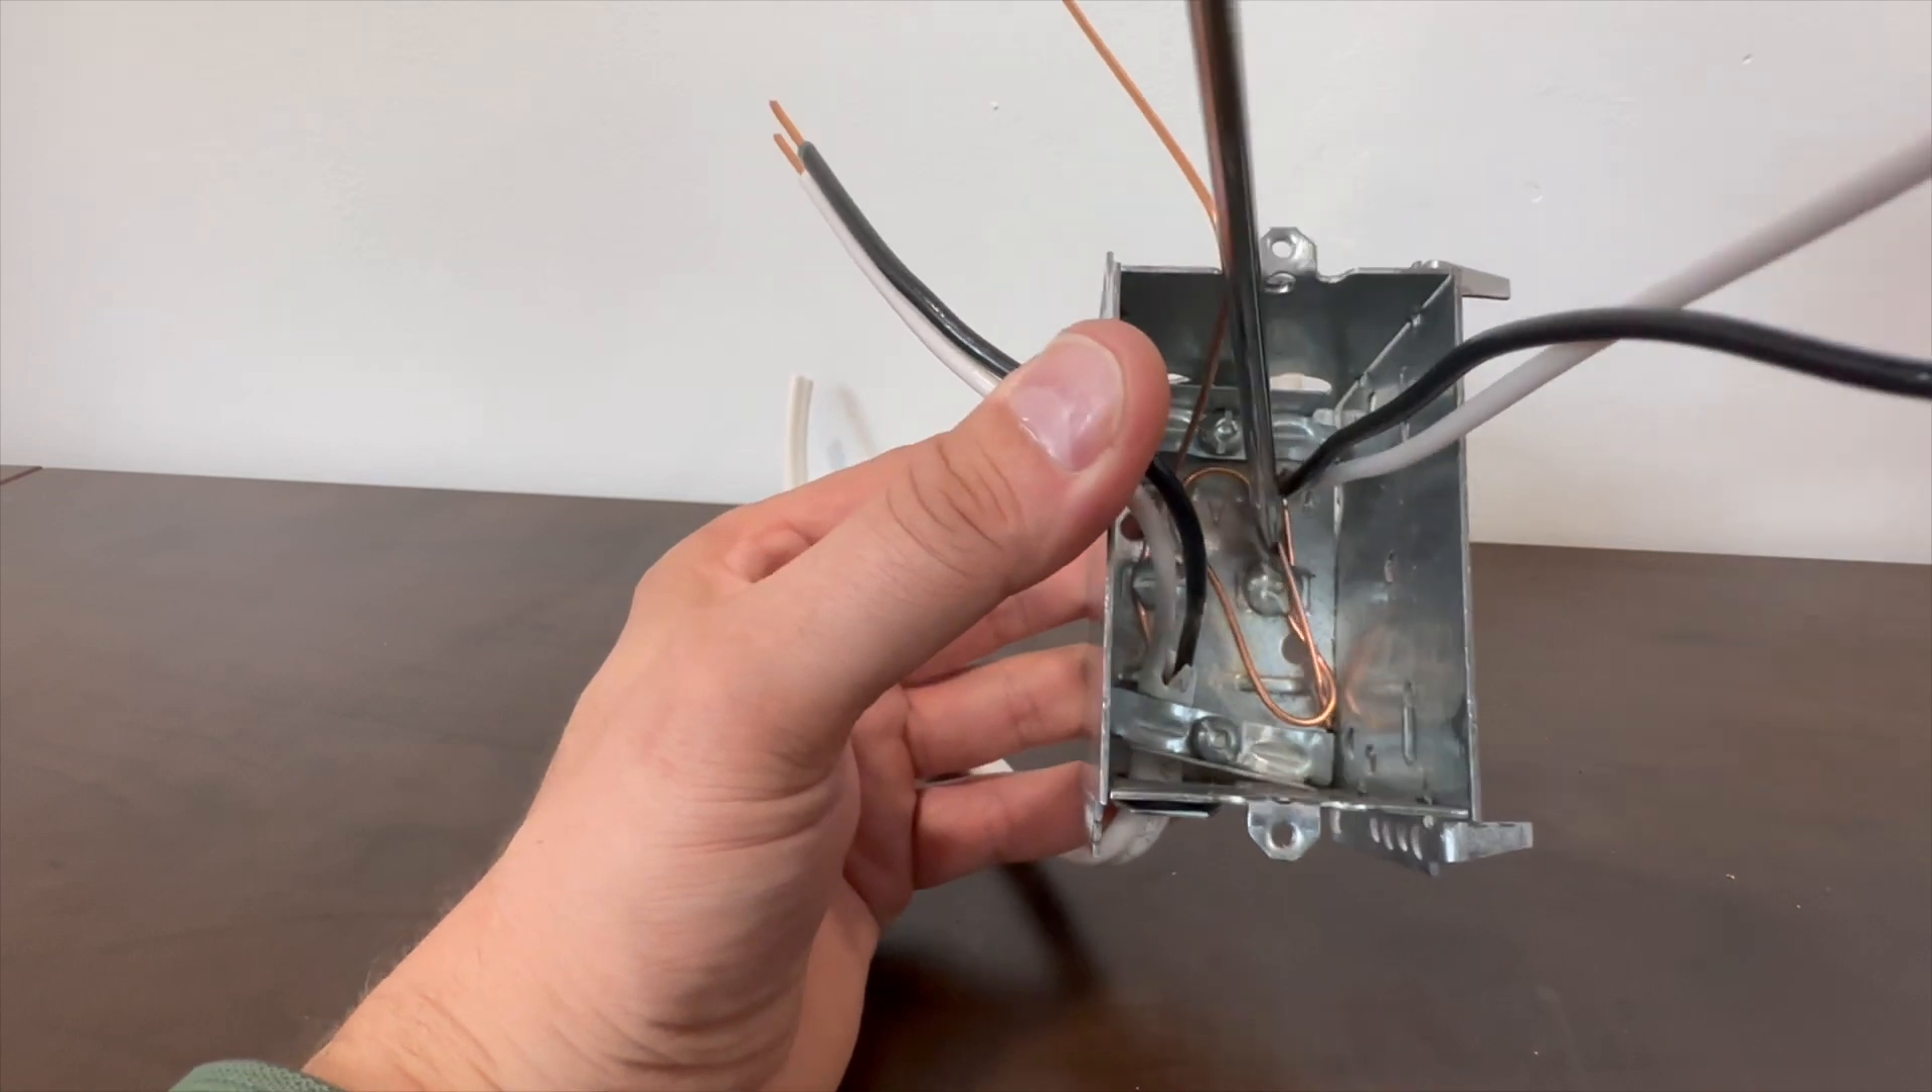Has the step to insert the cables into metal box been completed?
Yes.